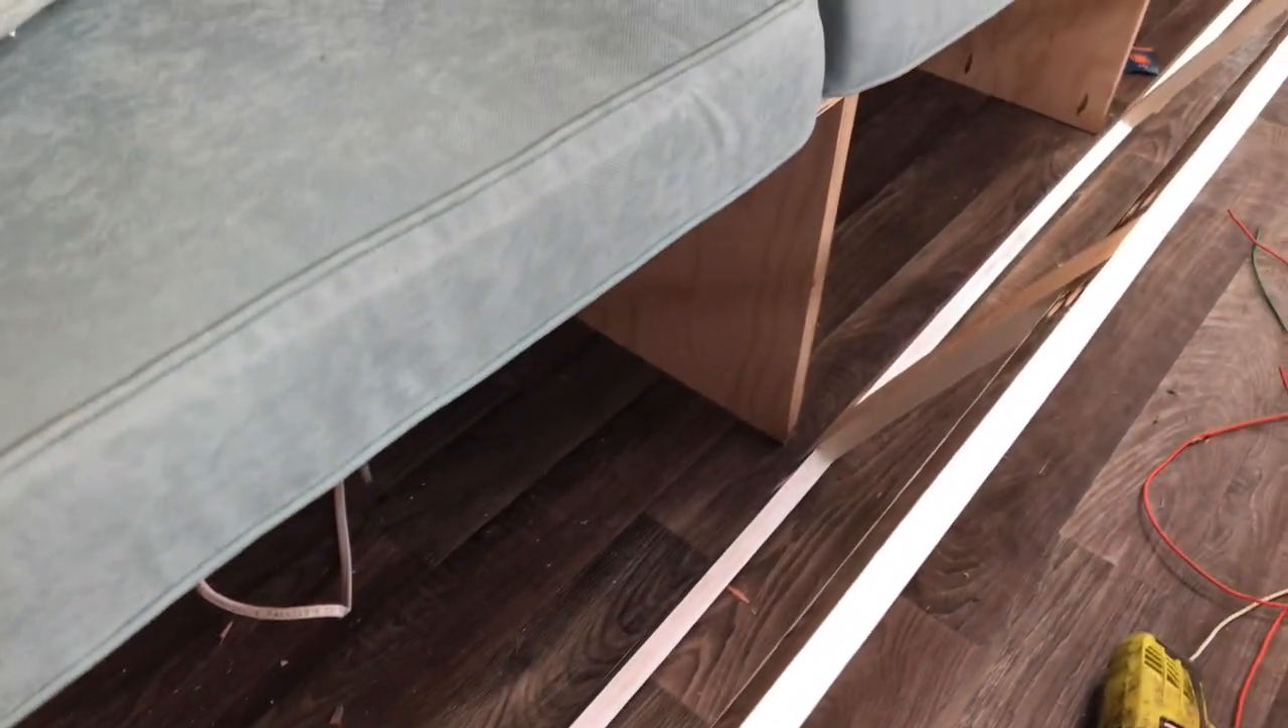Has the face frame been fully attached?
No.